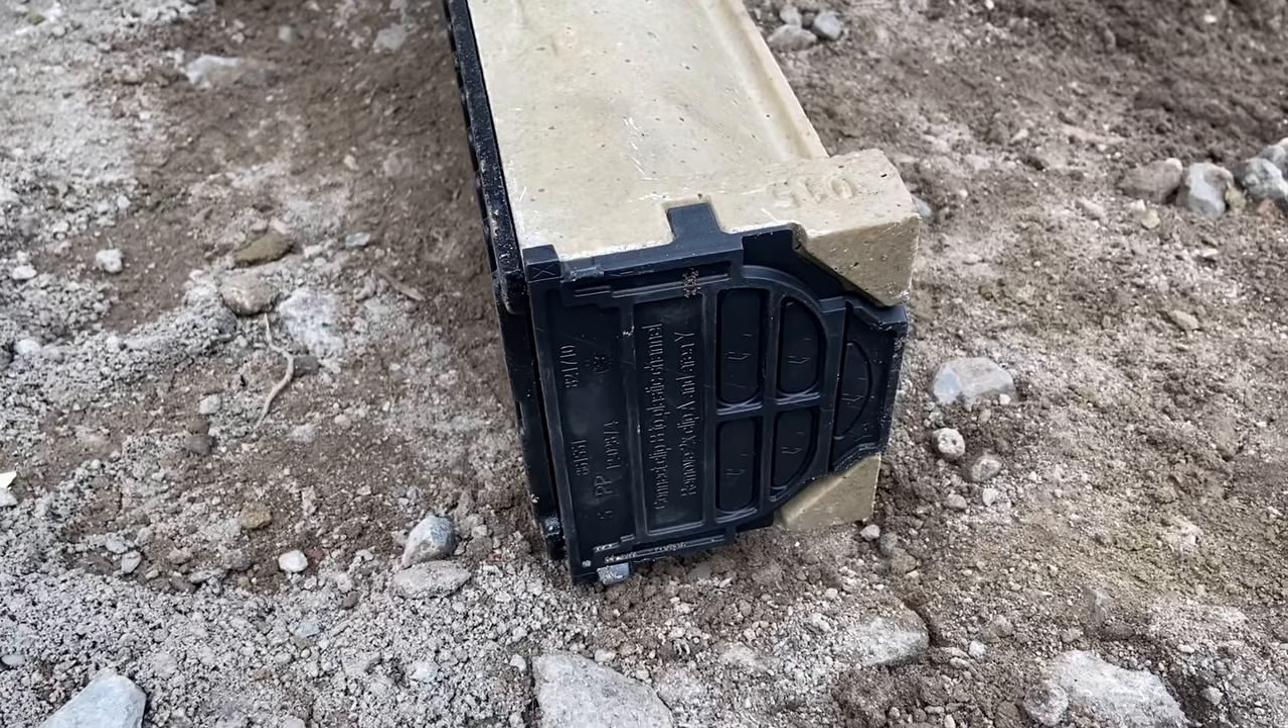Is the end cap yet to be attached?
No.